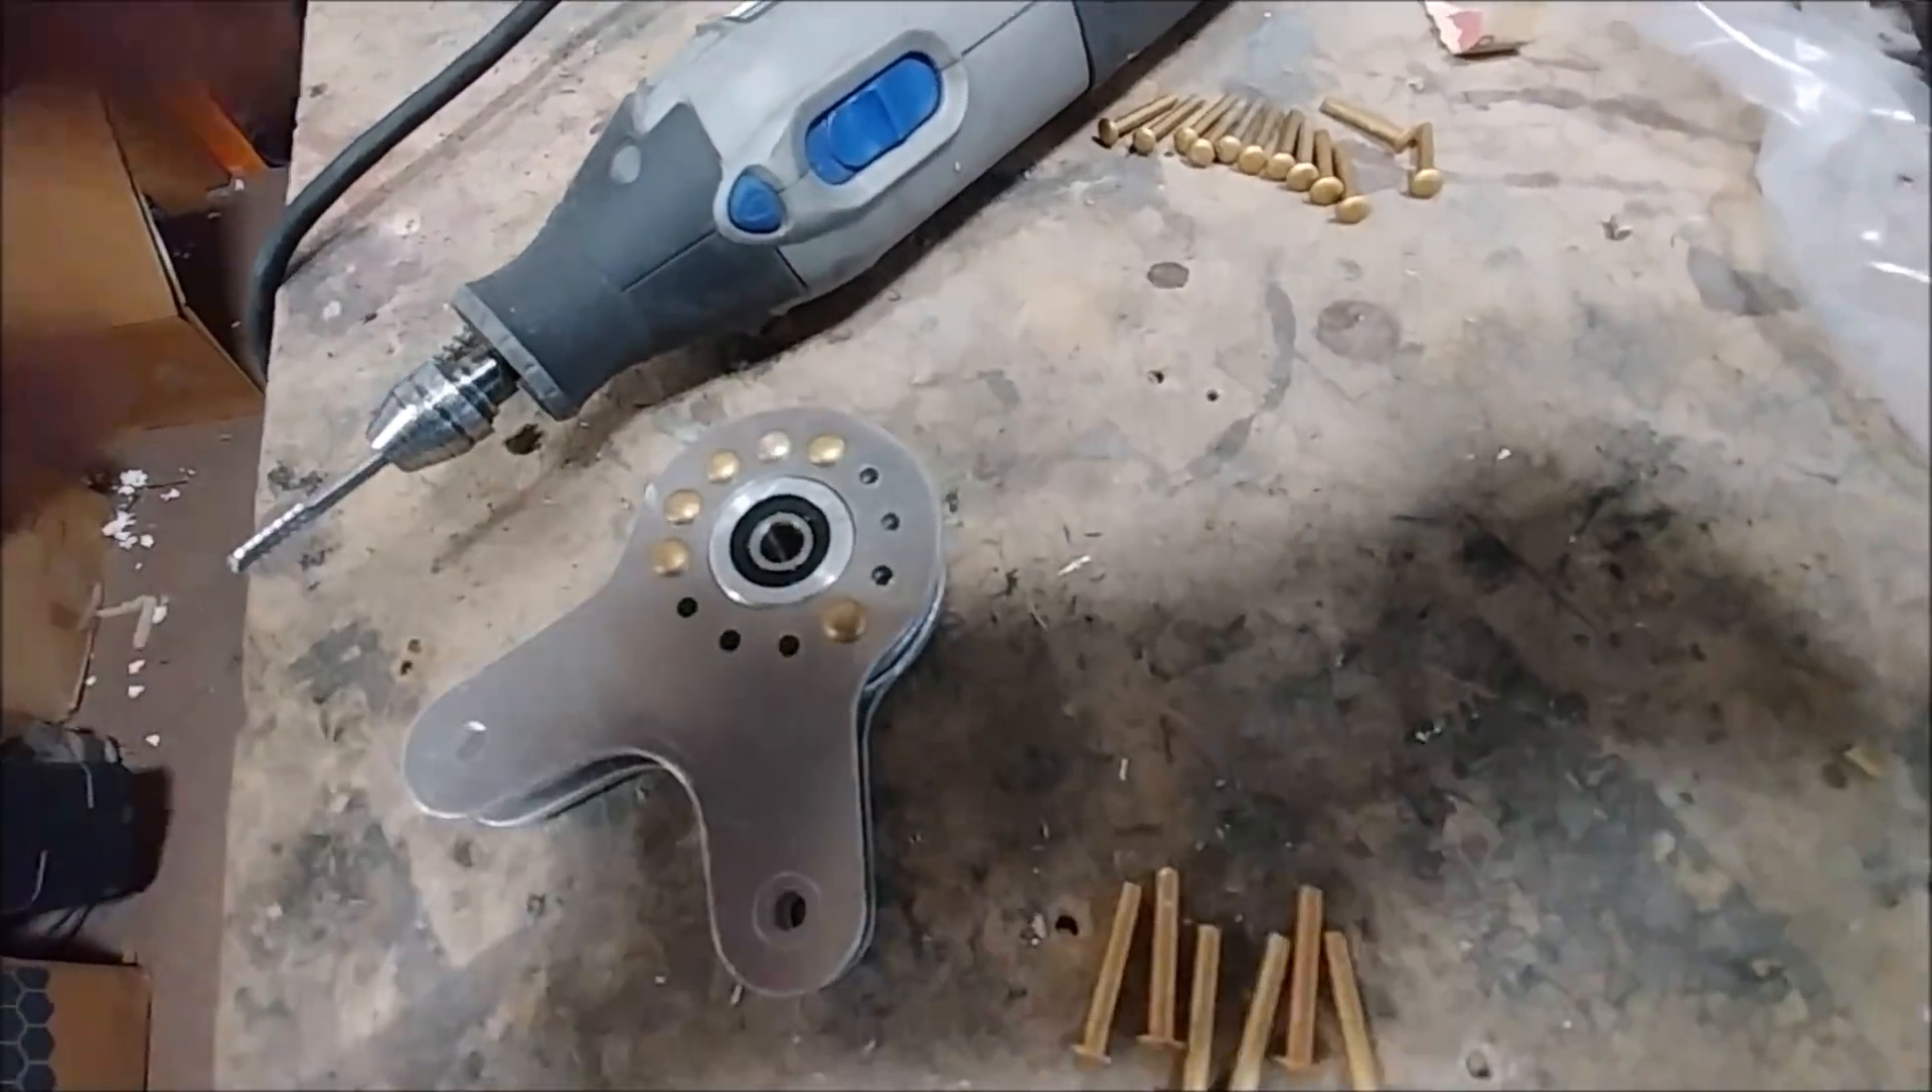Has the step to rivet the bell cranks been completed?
No.